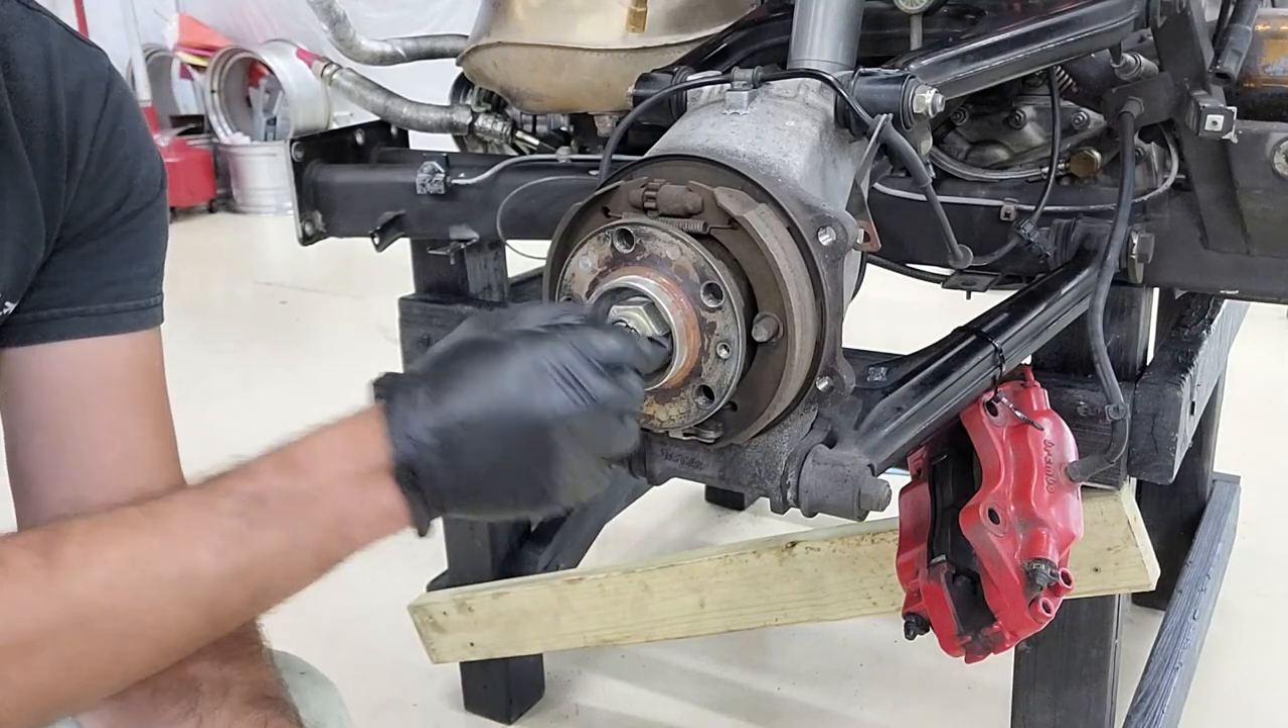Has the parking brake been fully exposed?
Yes.